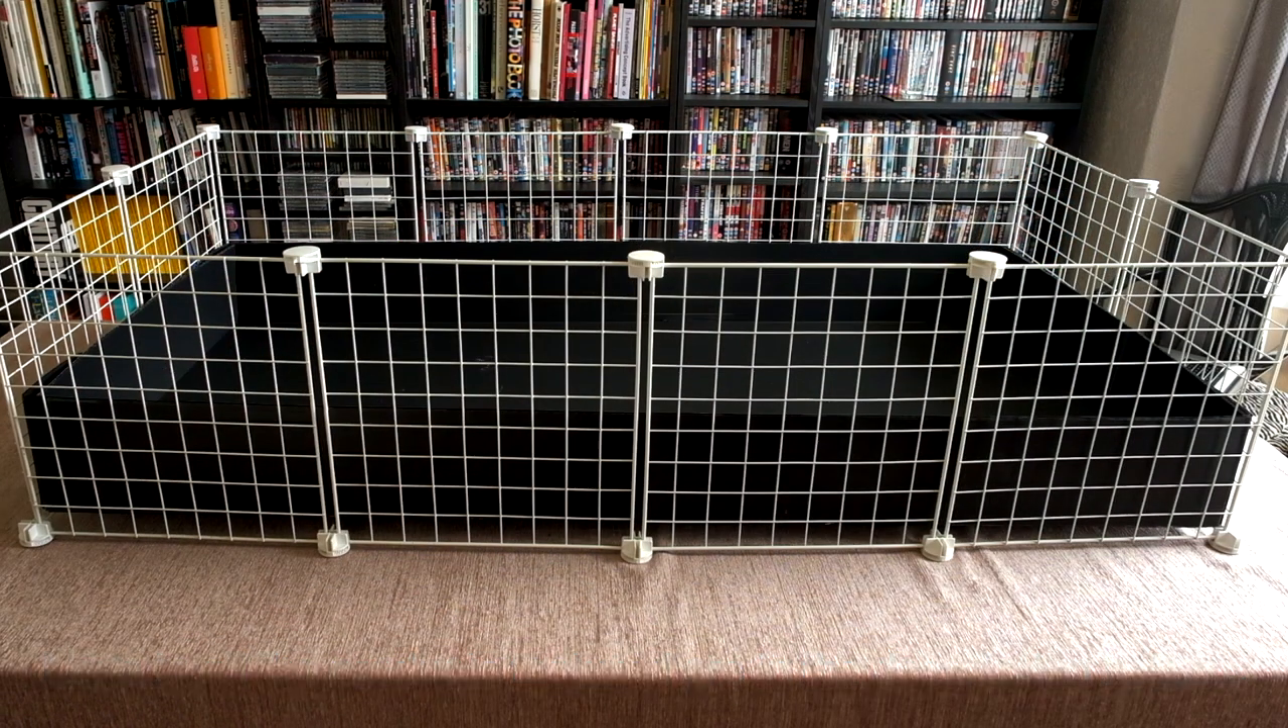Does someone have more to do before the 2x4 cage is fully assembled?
No.